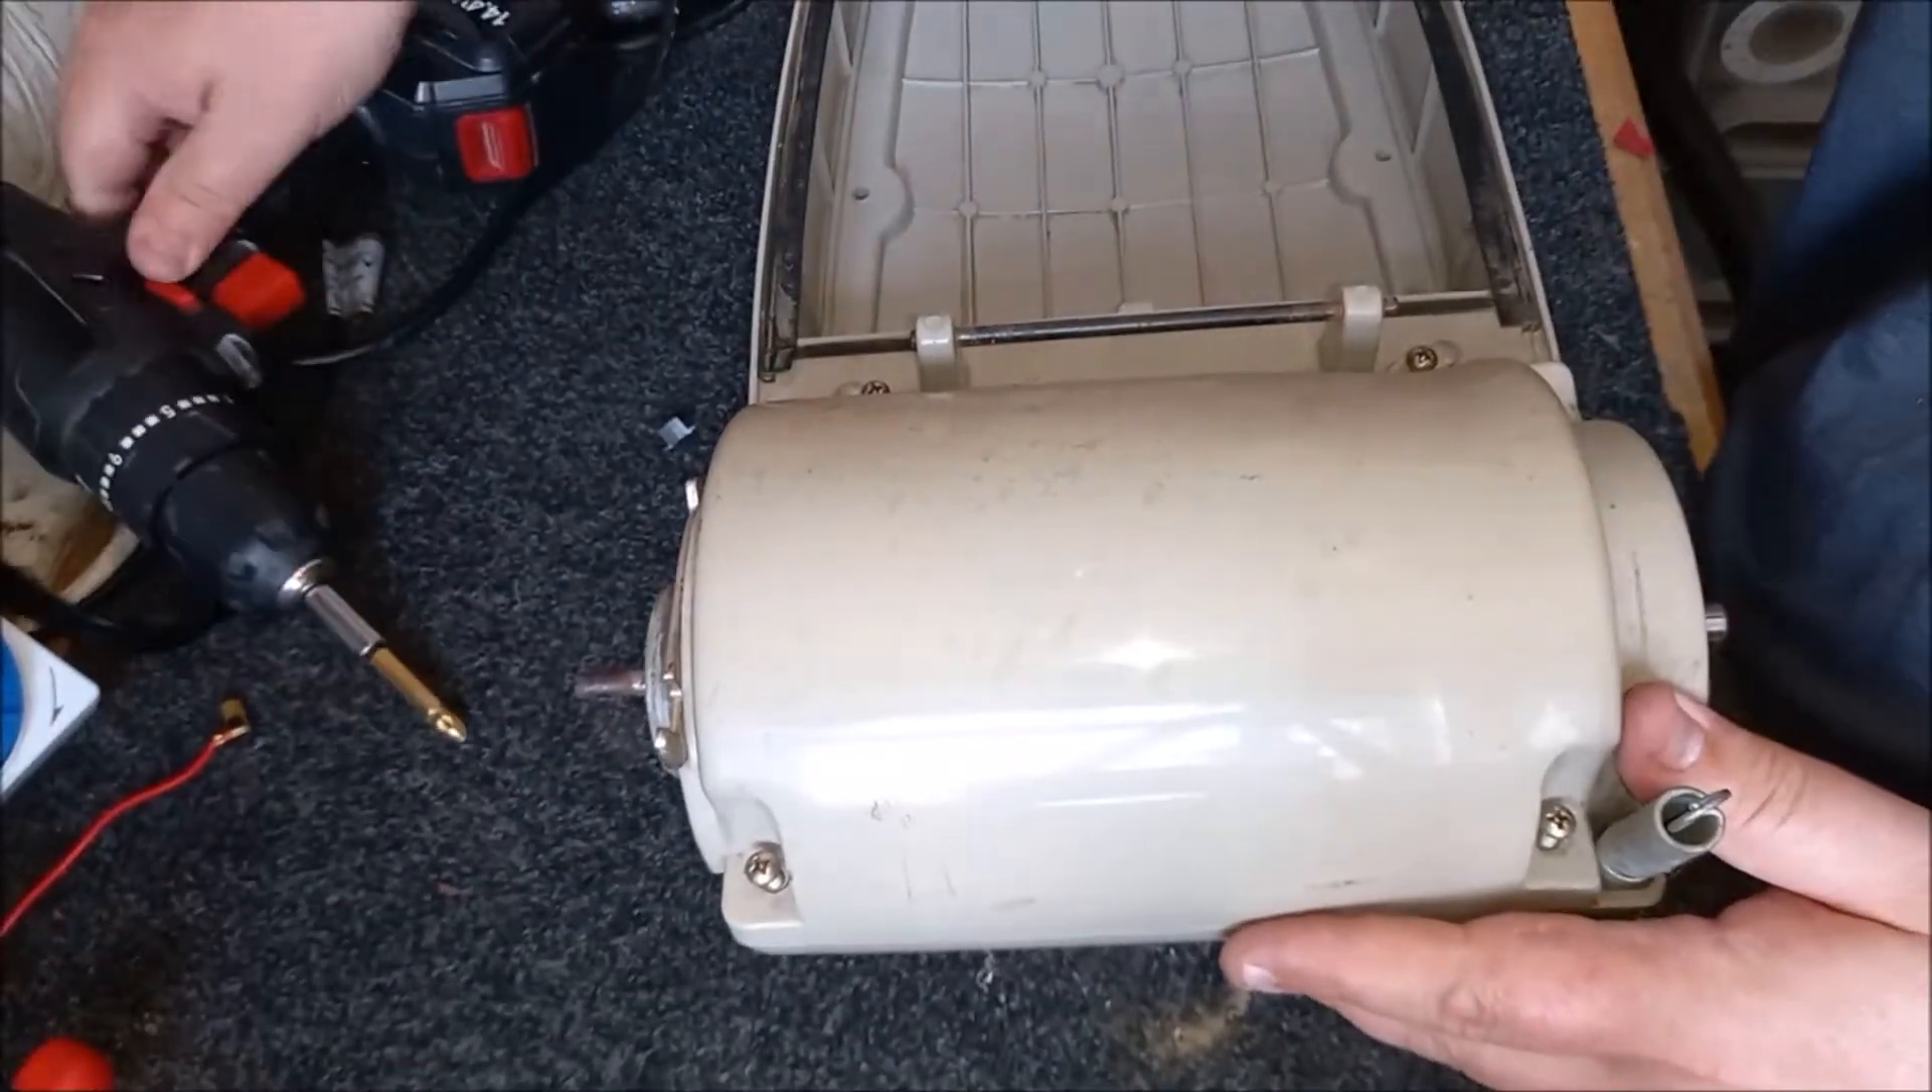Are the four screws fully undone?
No.